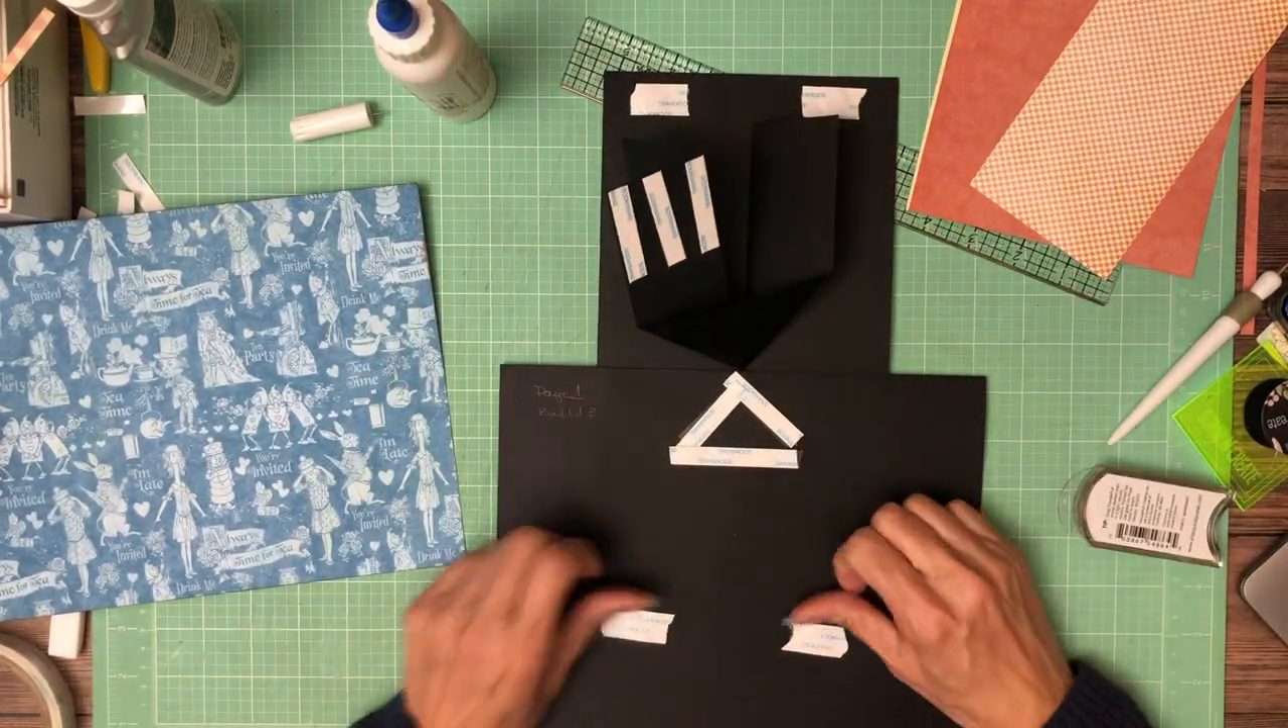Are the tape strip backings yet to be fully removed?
Yes.